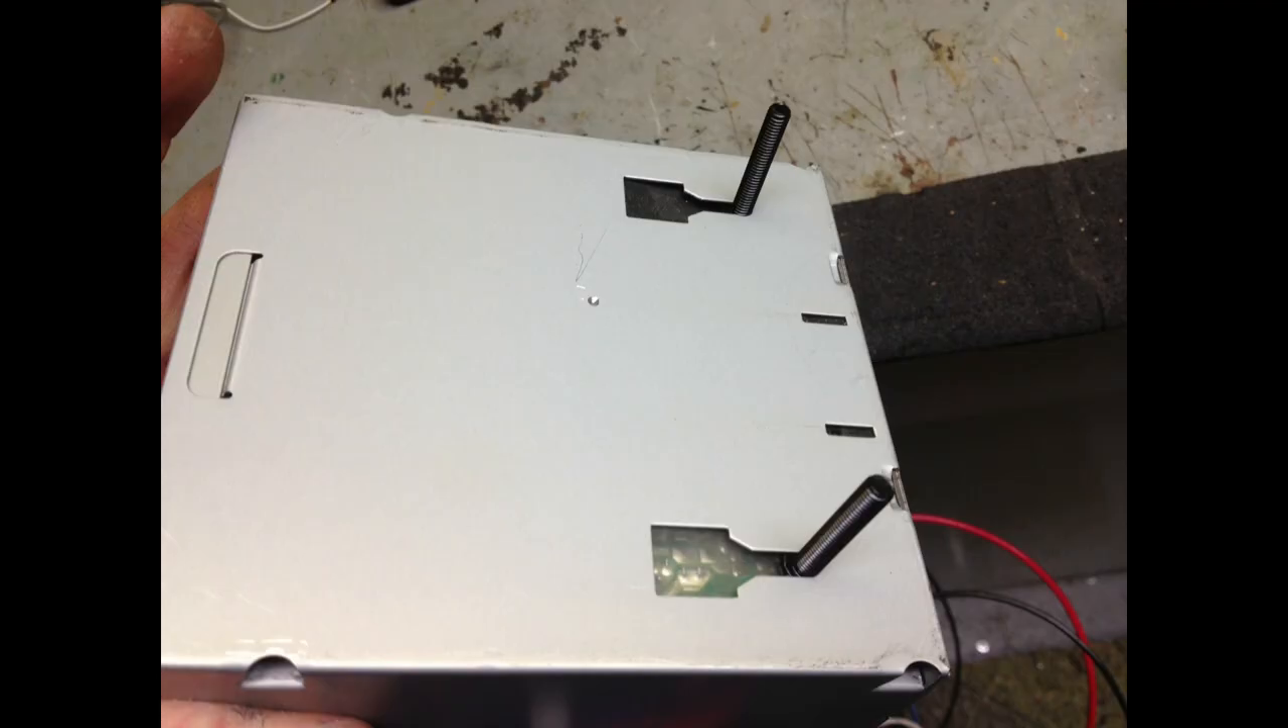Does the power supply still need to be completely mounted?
Yes.